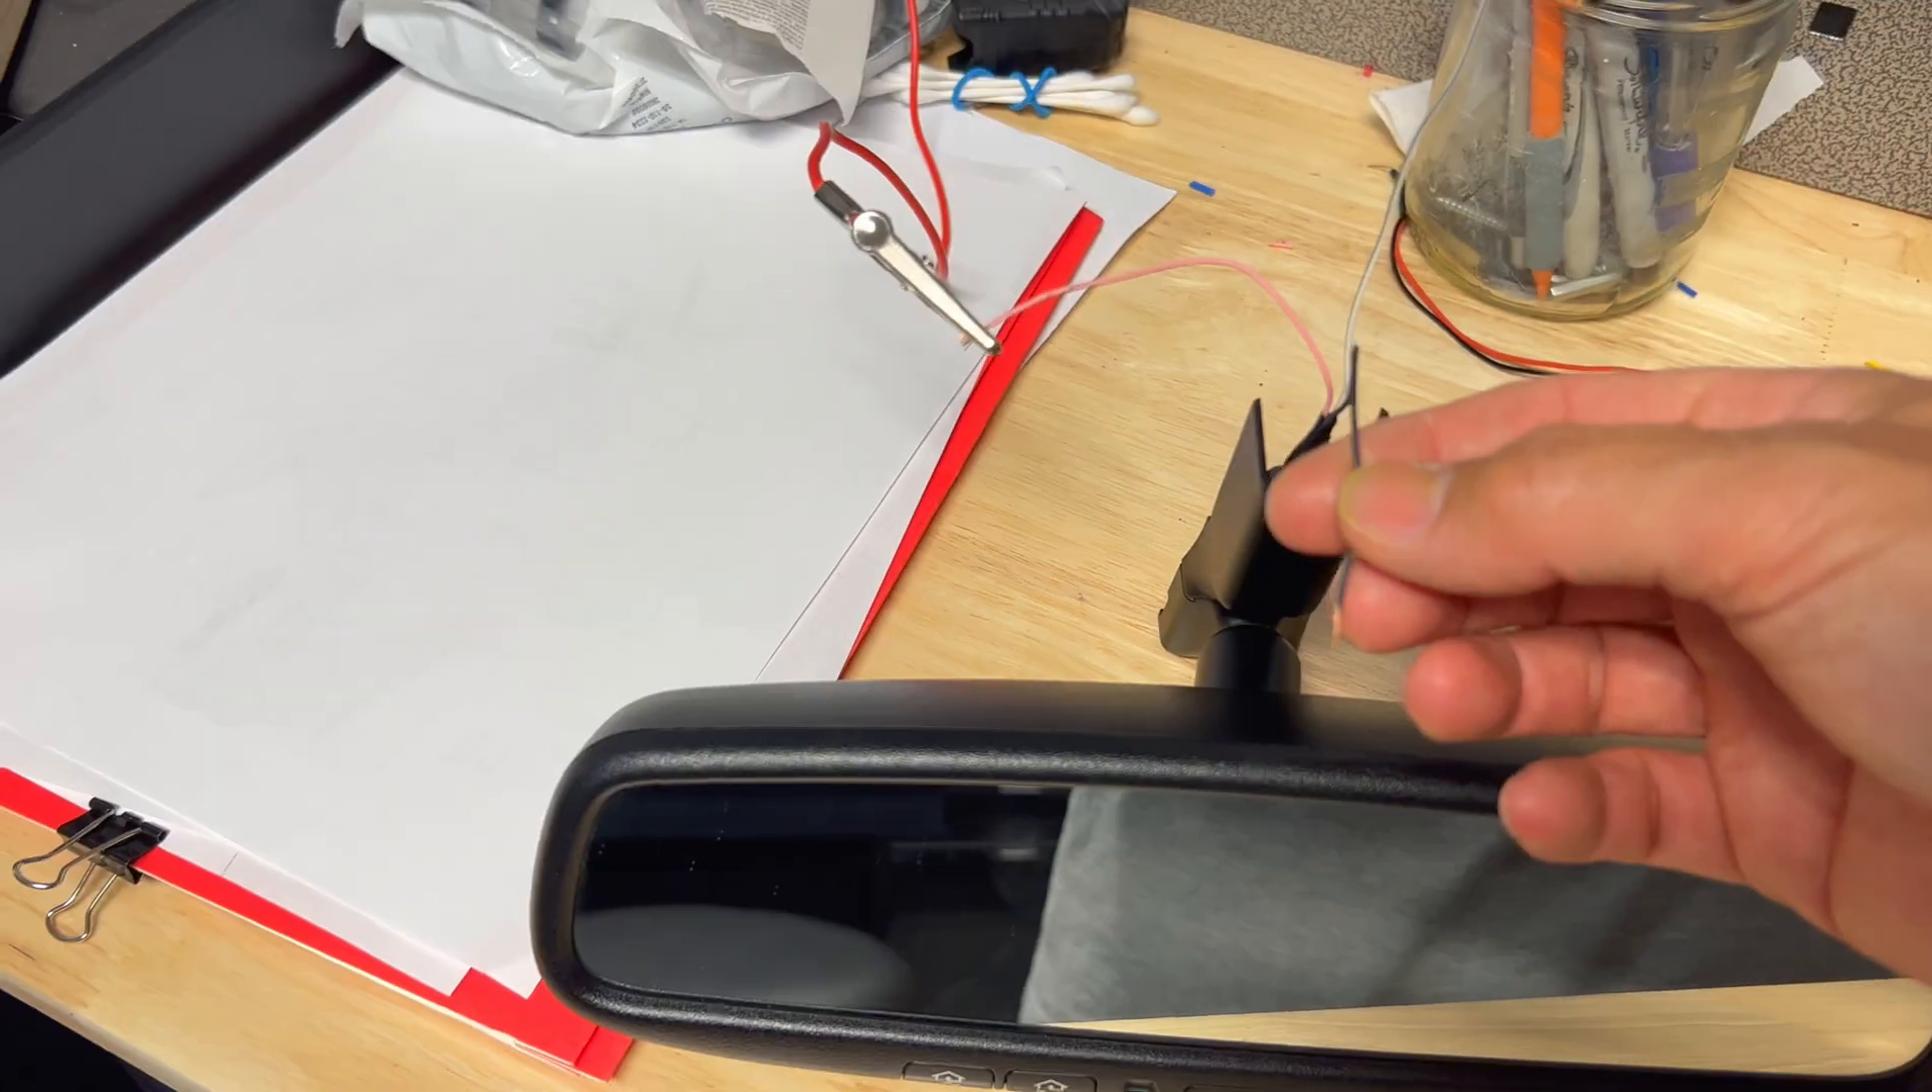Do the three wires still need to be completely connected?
Yes.